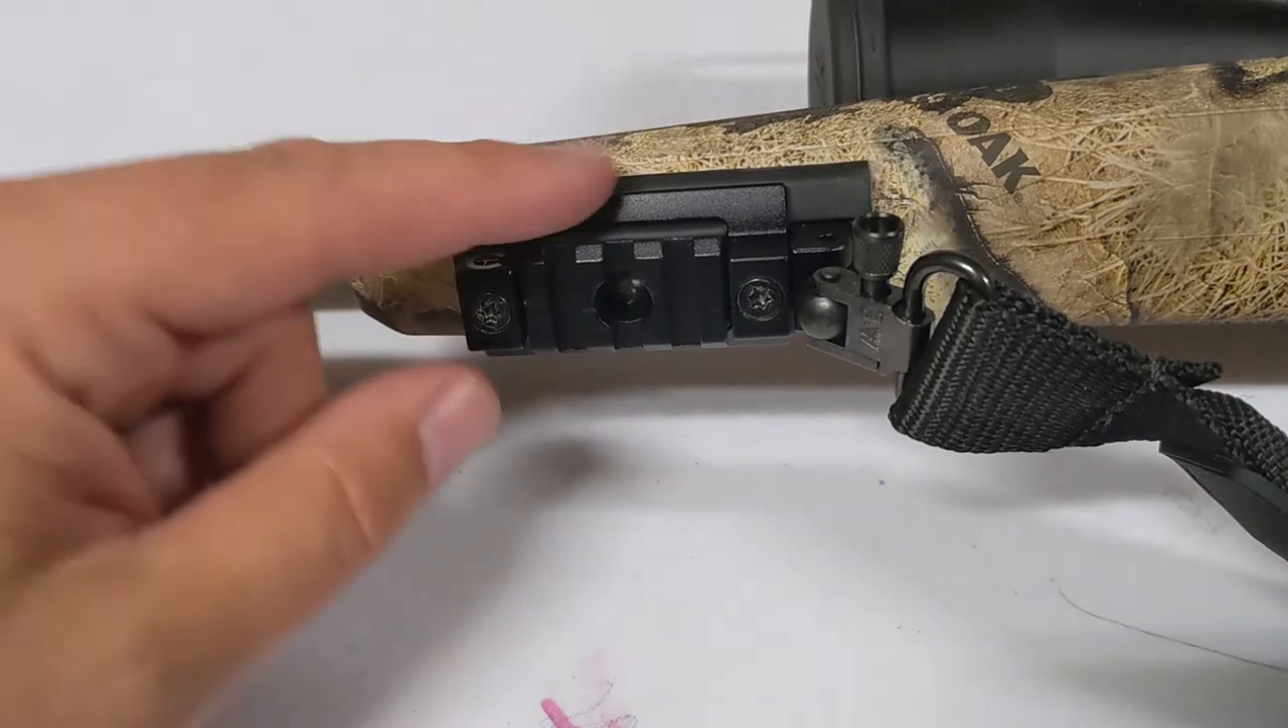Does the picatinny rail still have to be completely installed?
No.